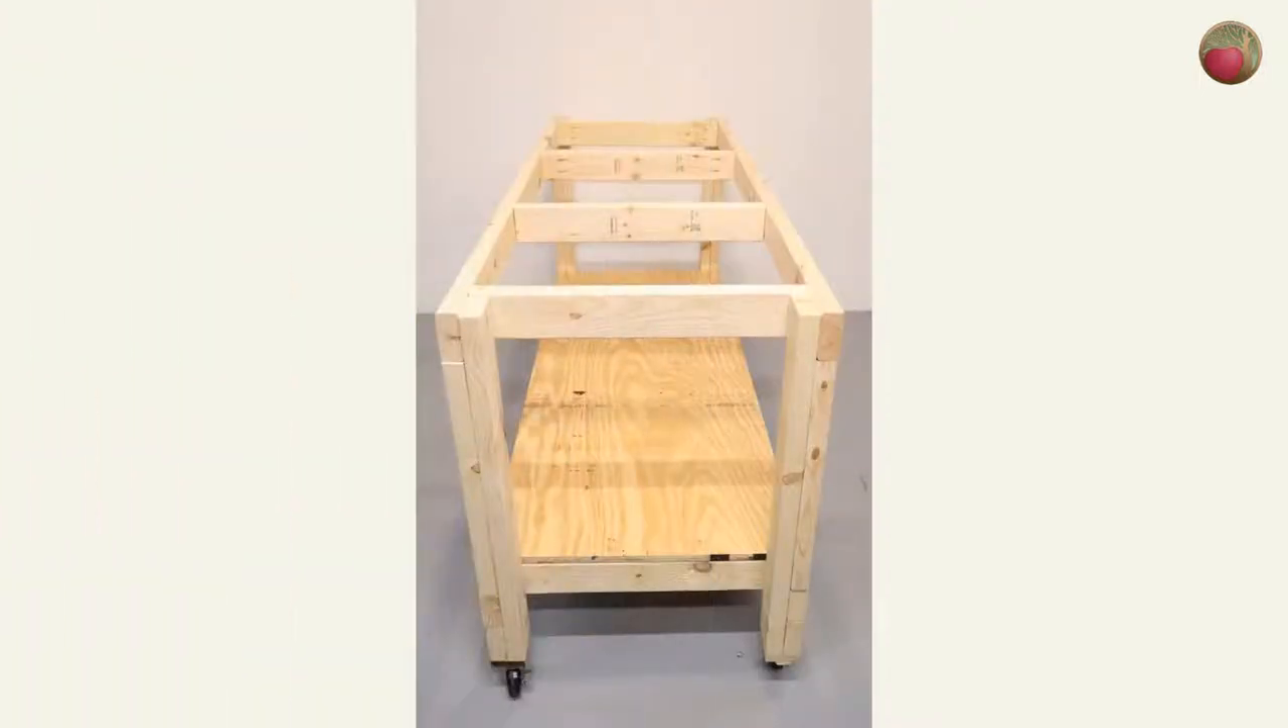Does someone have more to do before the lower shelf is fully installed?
No.